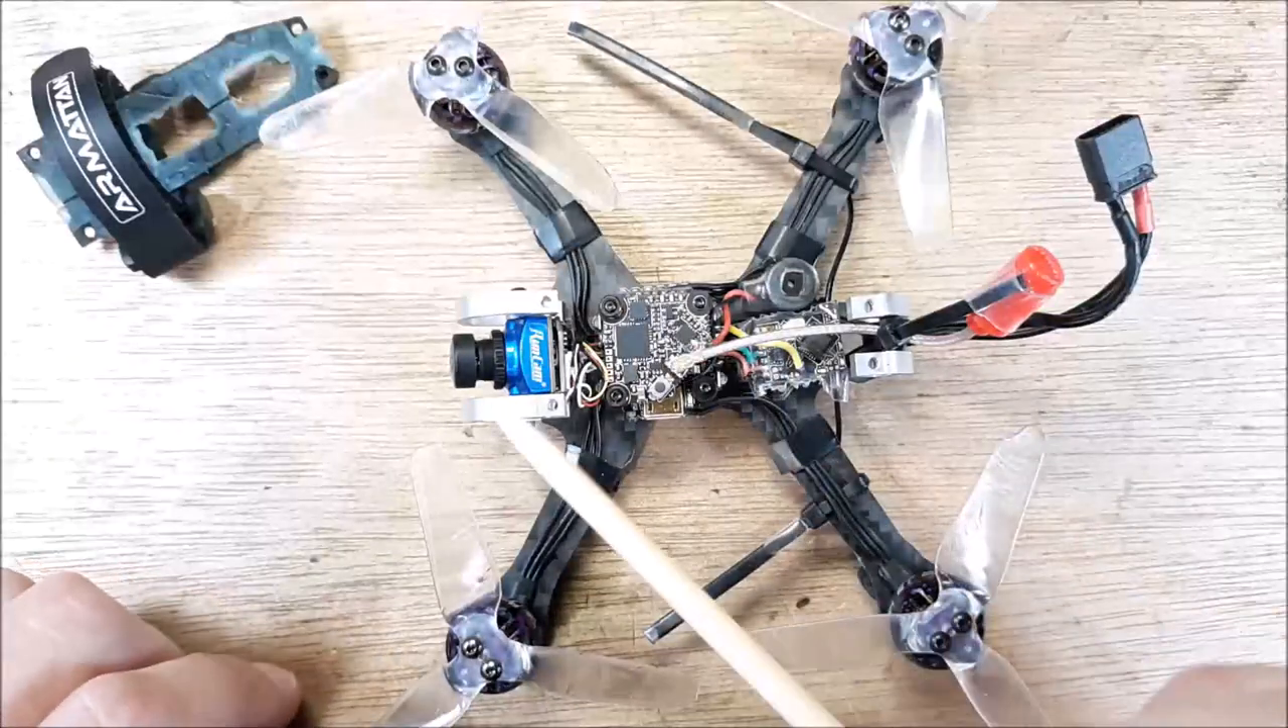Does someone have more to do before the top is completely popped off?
No.